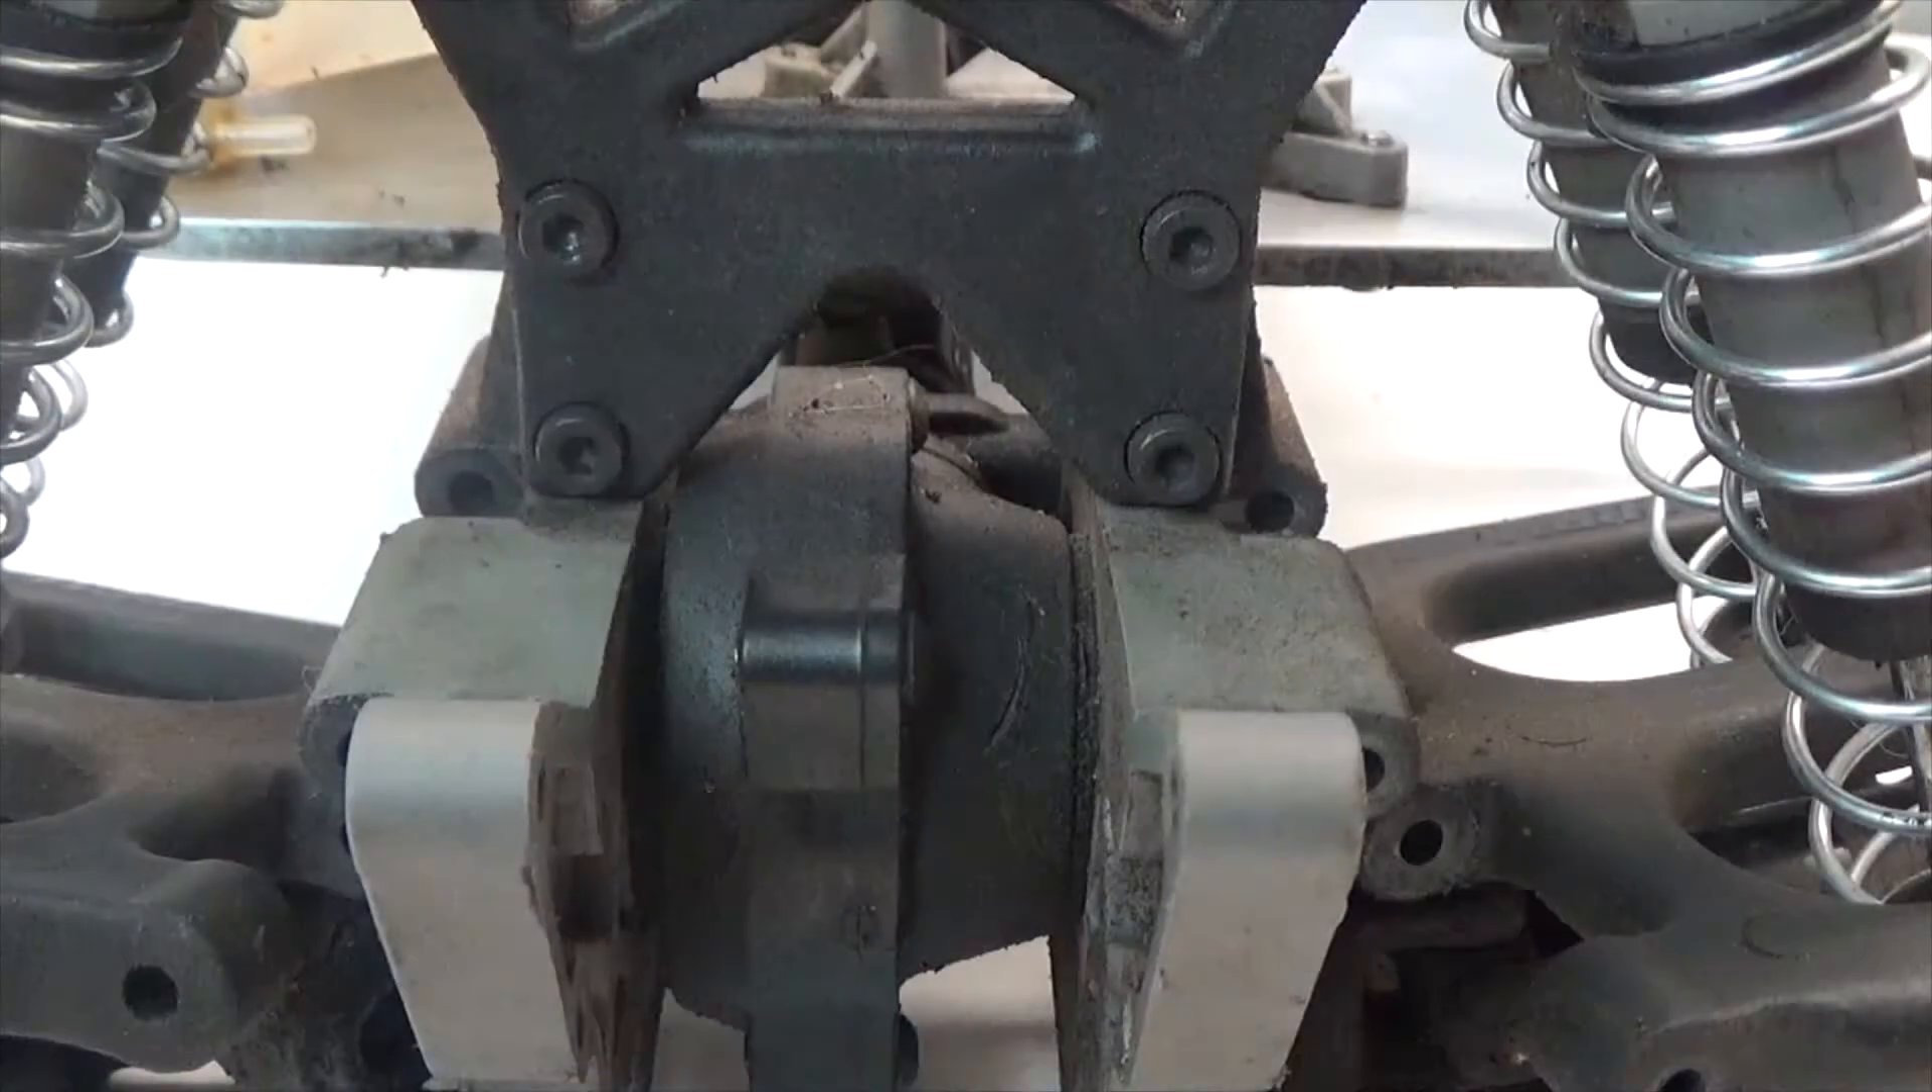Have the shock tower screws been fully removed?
No.